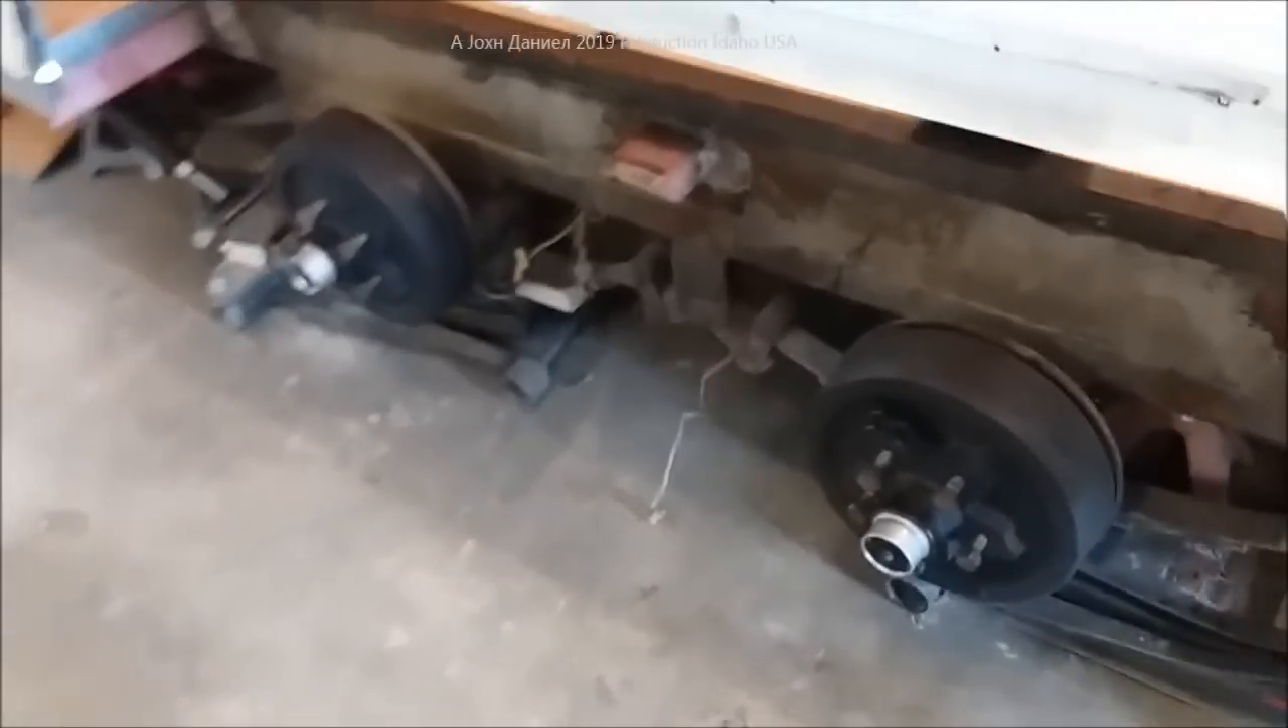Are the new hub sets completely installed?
Yes.